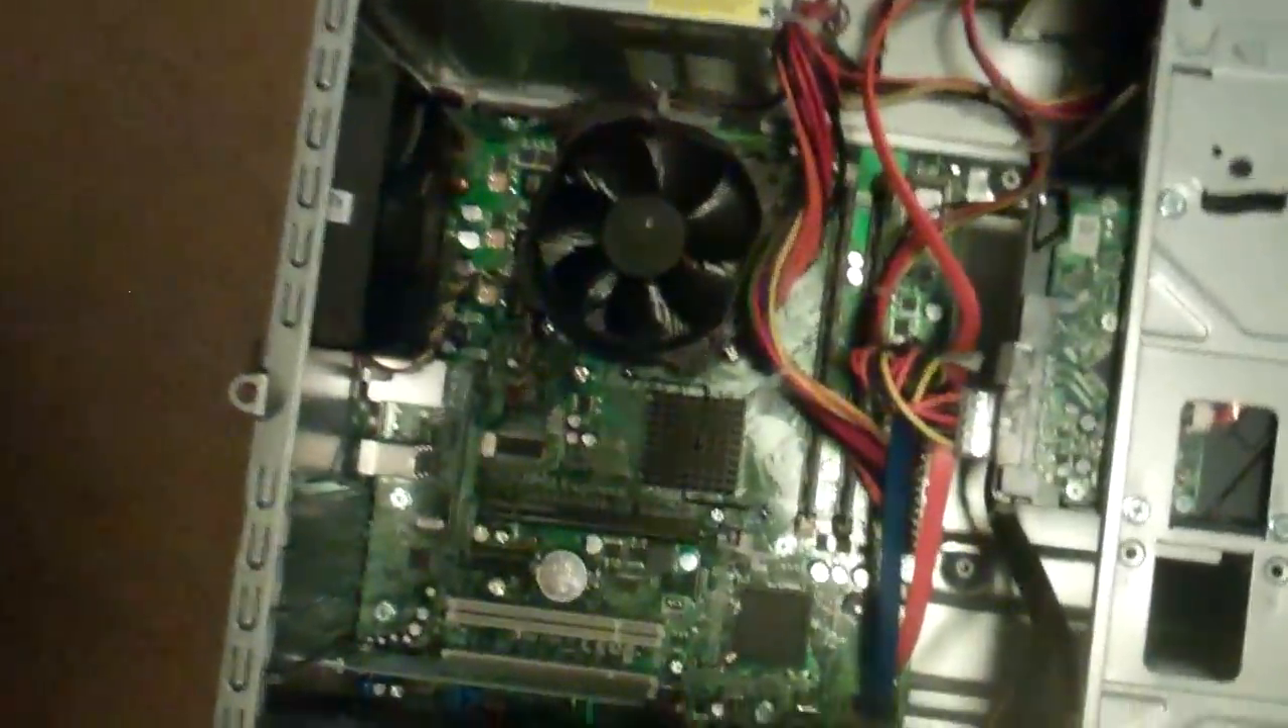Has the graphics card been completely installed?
No.